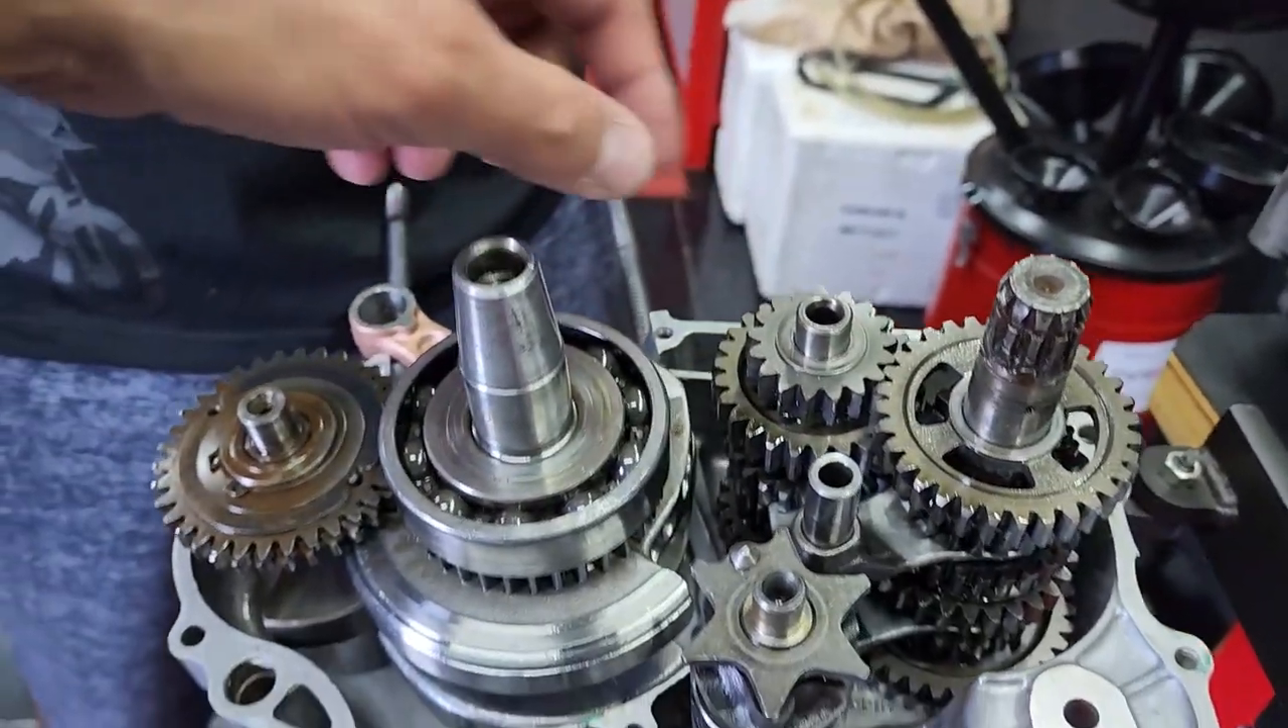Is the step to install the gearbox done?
Yes.